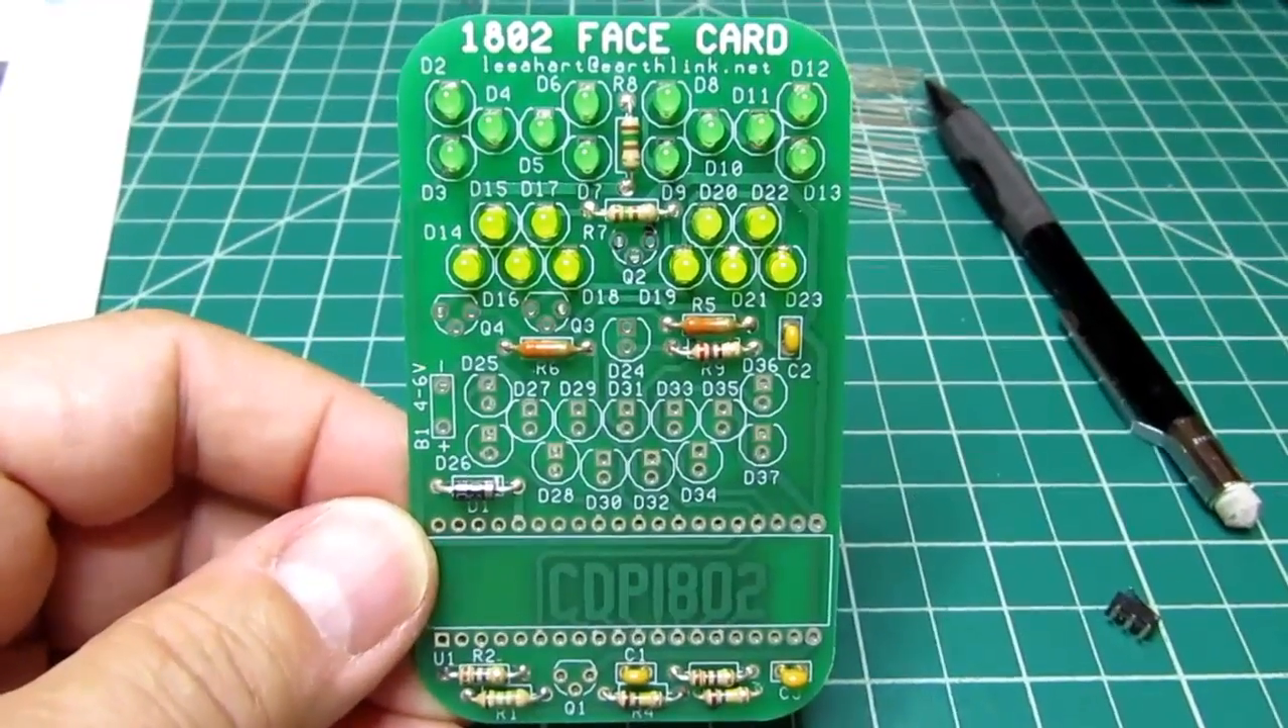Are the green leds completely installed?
Yes.